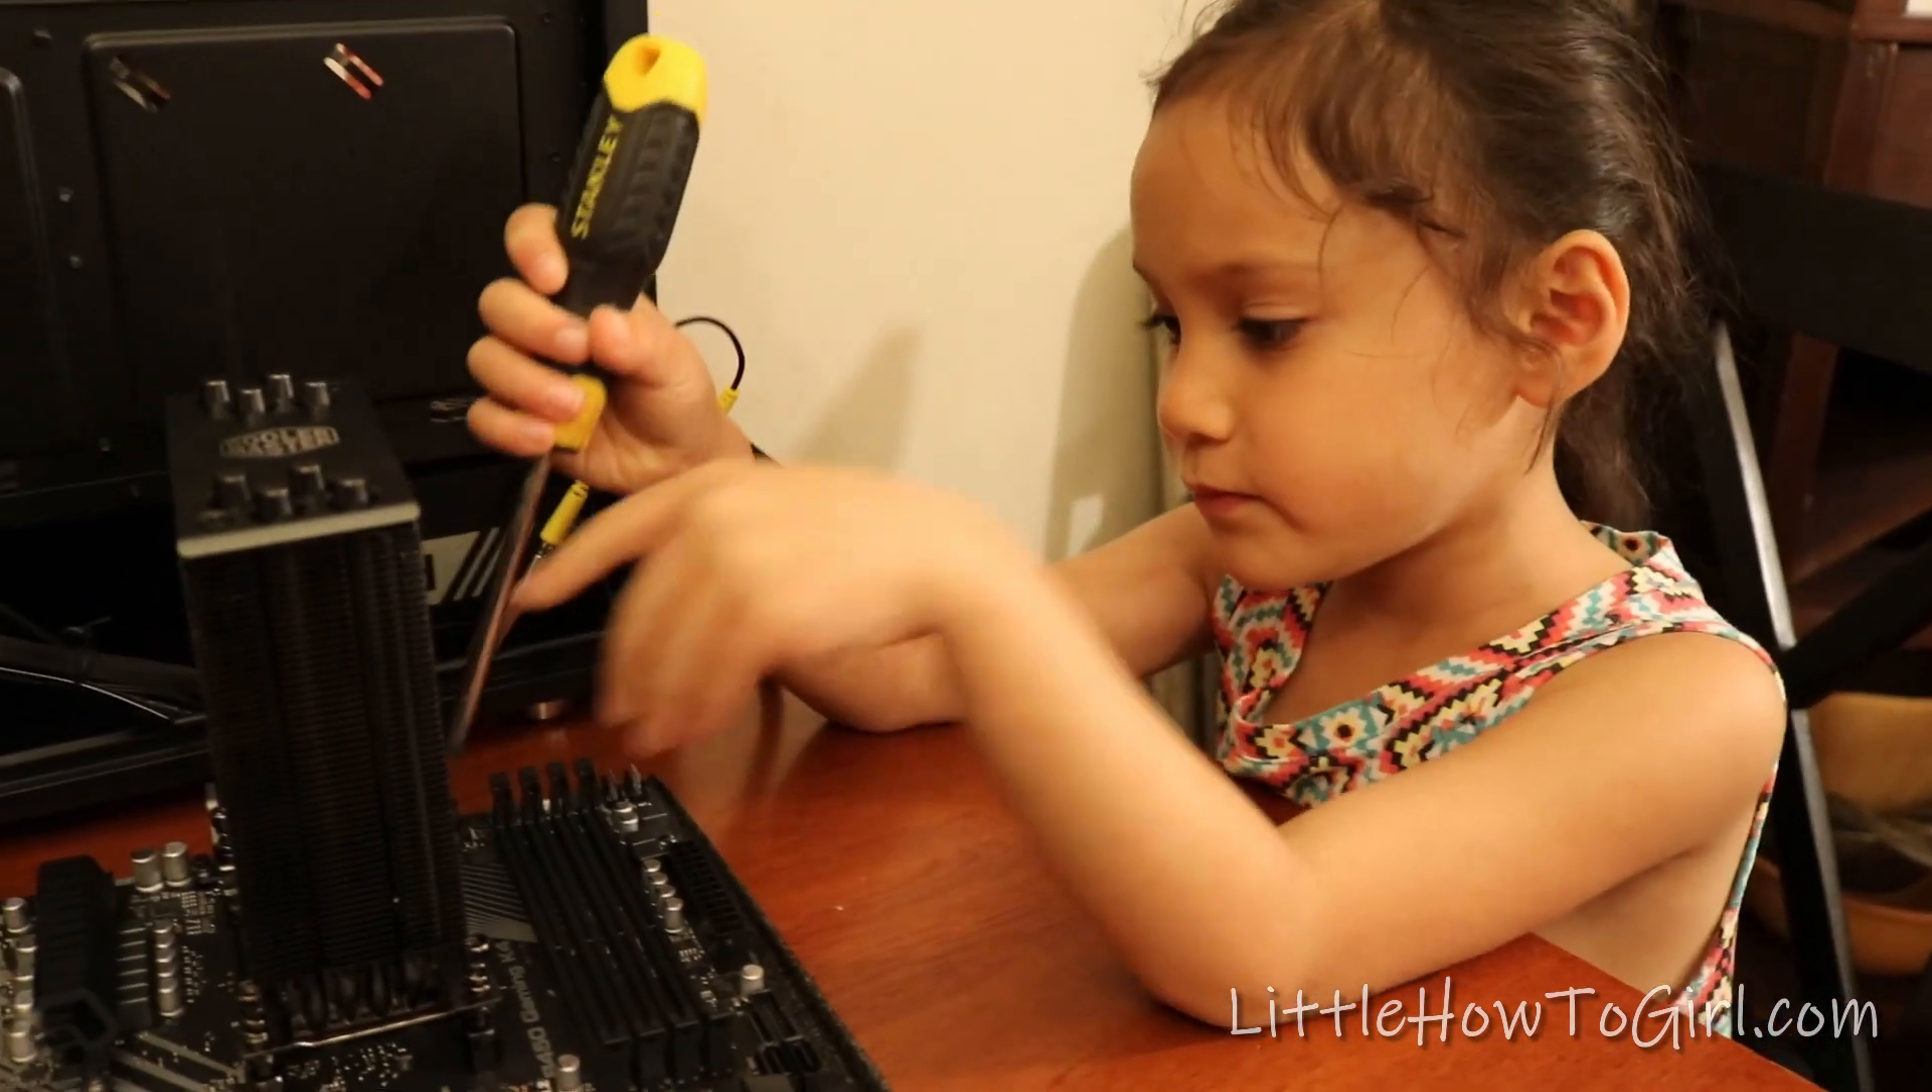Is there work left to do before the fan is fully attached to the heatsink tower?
Yes.